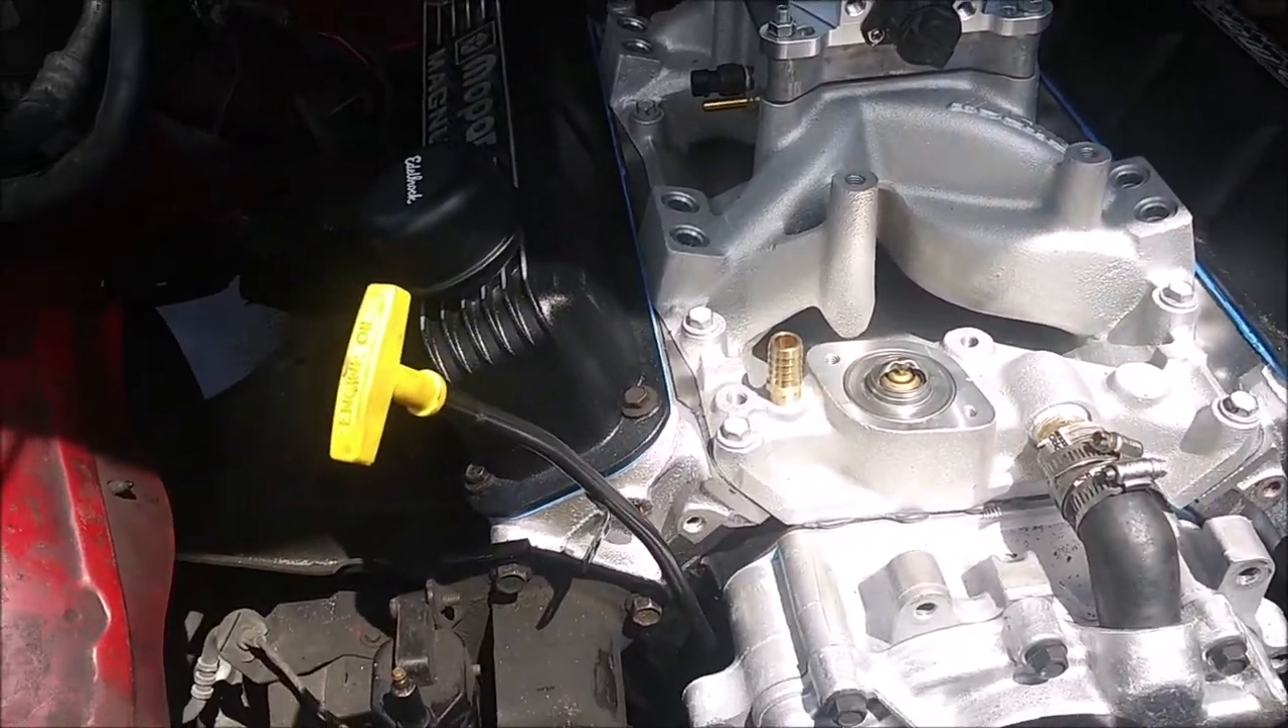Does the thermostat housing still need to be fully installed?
Yes.